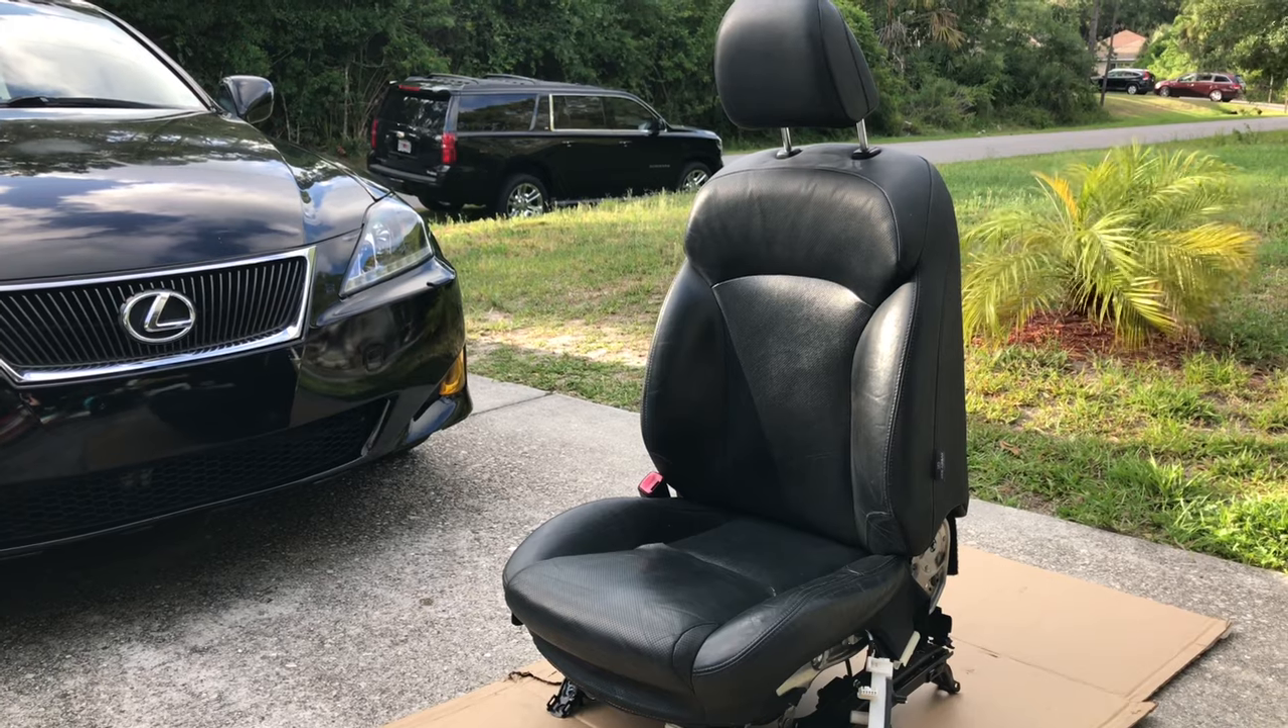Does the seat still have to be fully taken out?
No.